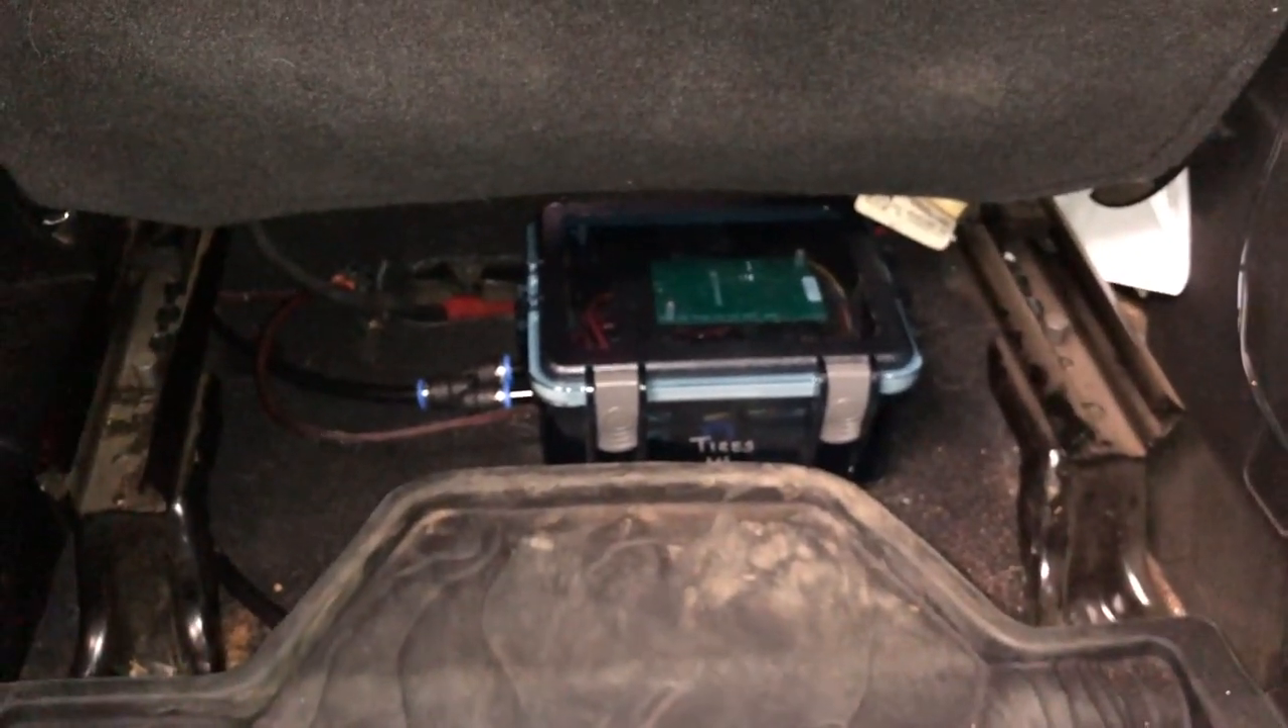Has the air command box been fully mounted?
Yes.